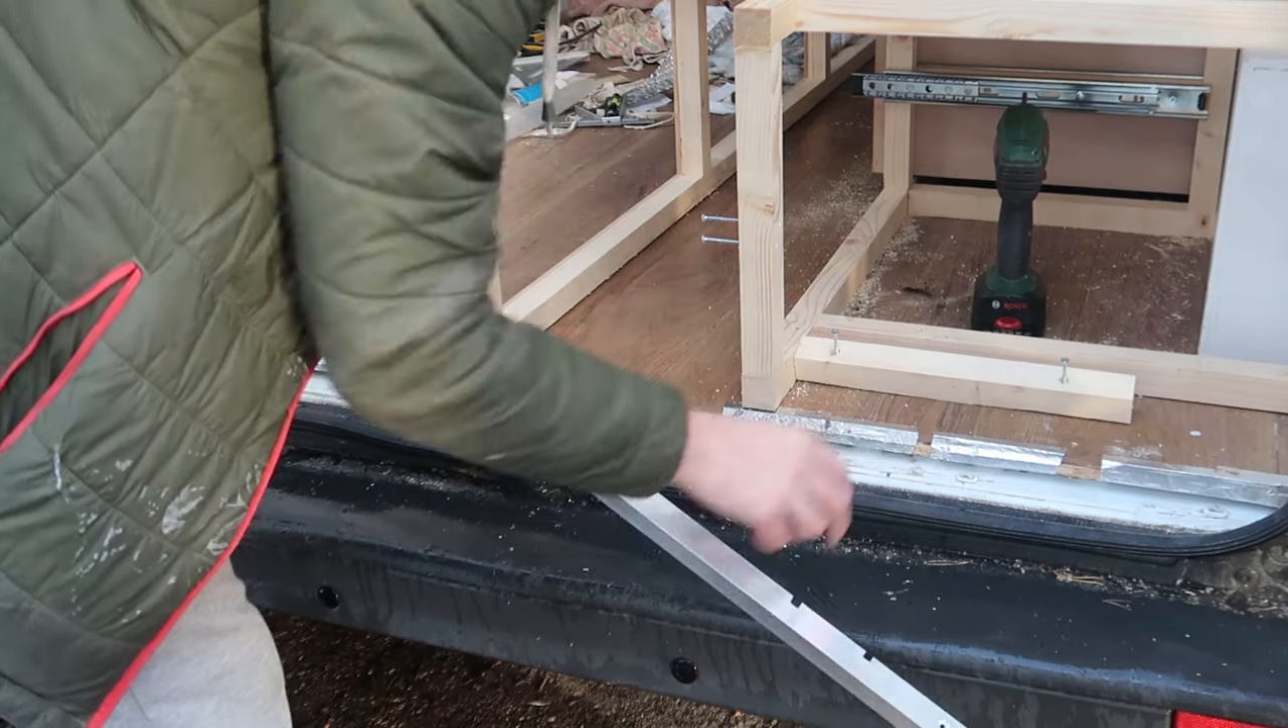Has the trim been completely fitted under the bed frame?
No.